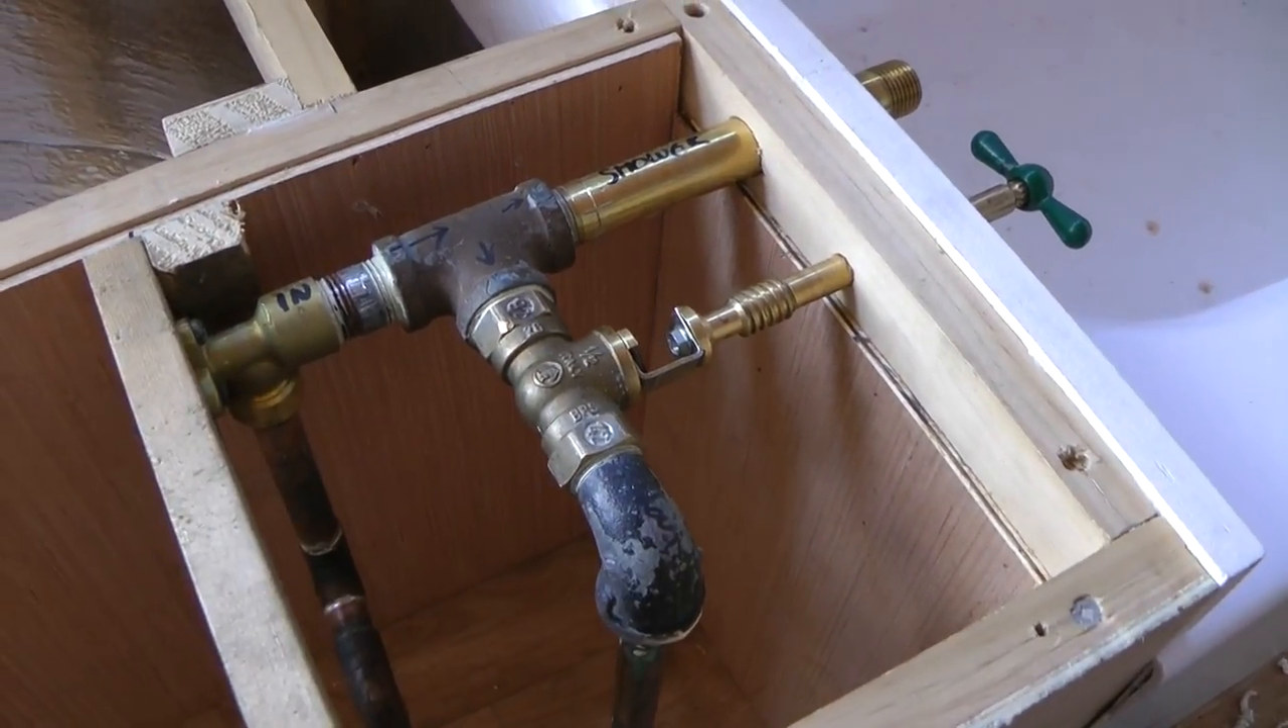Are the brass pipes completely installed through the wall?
Yes.